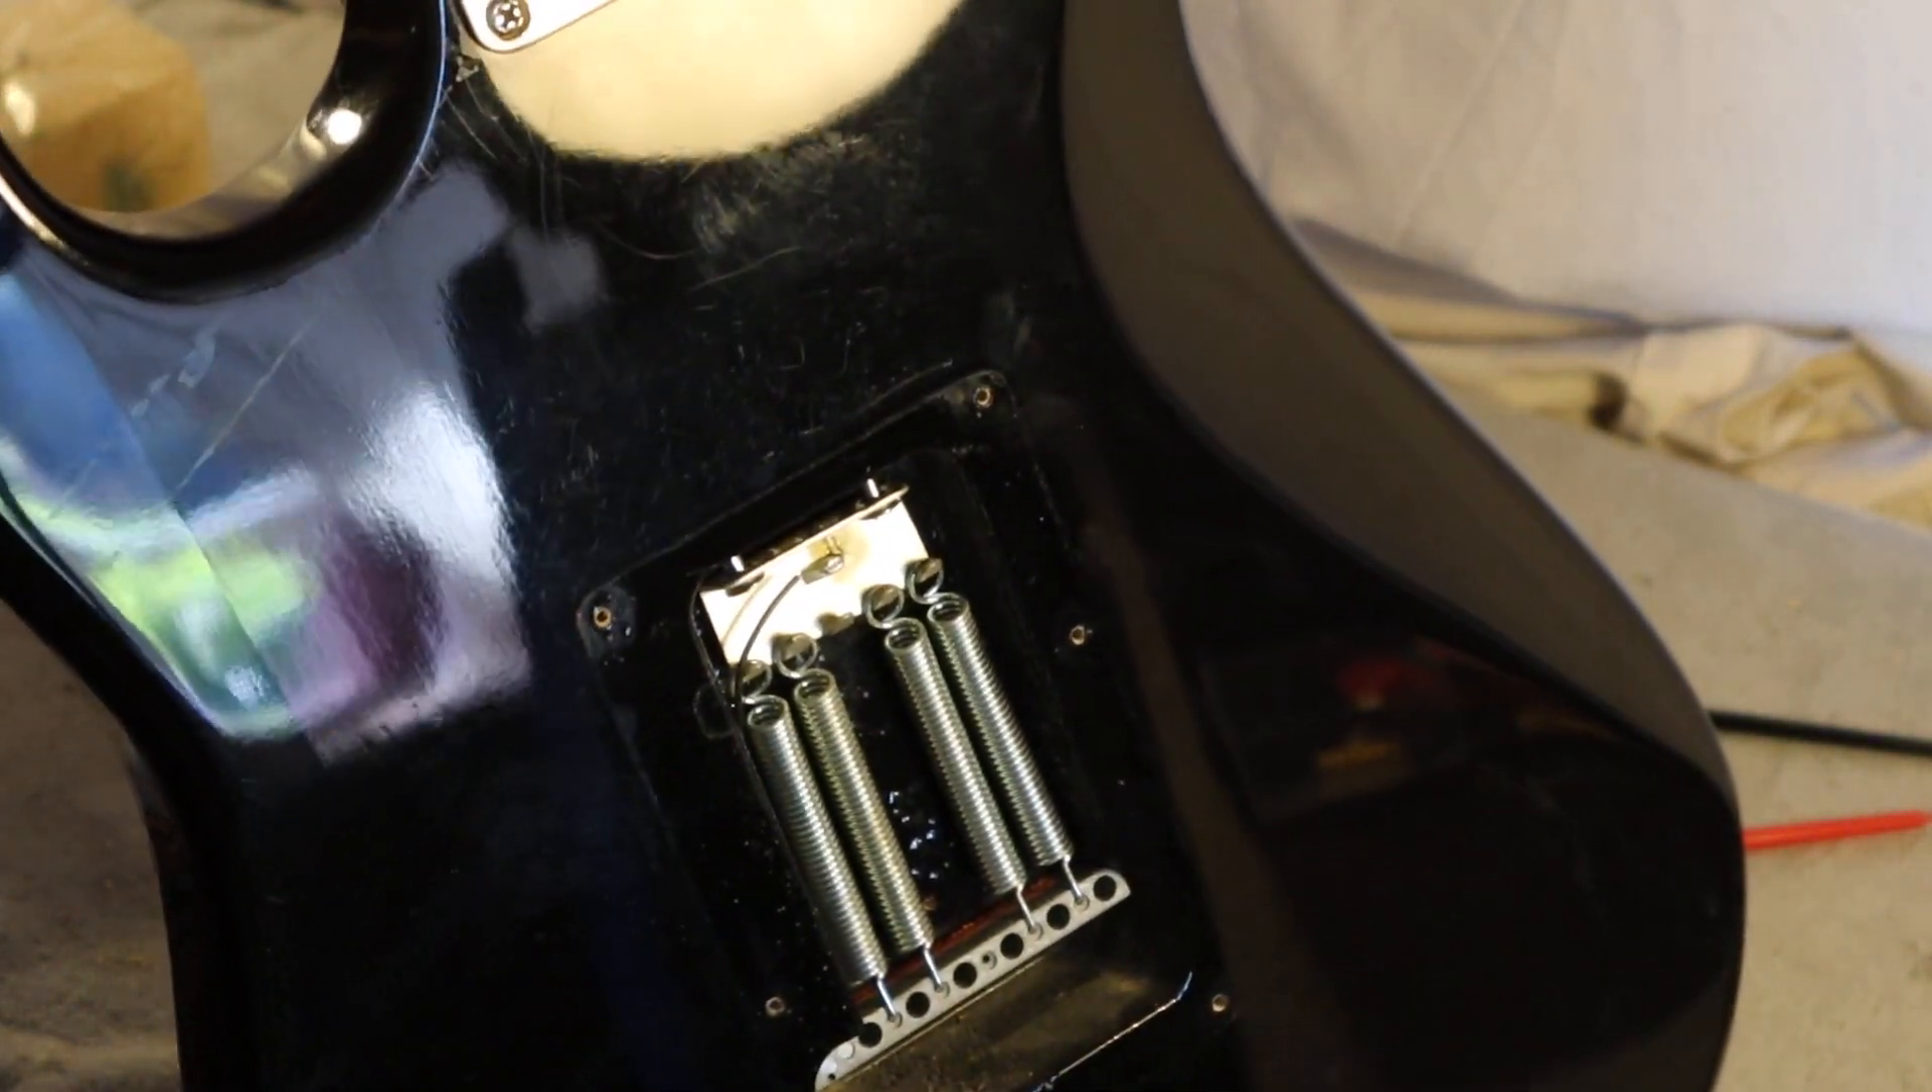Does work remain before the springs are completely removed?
Yes.